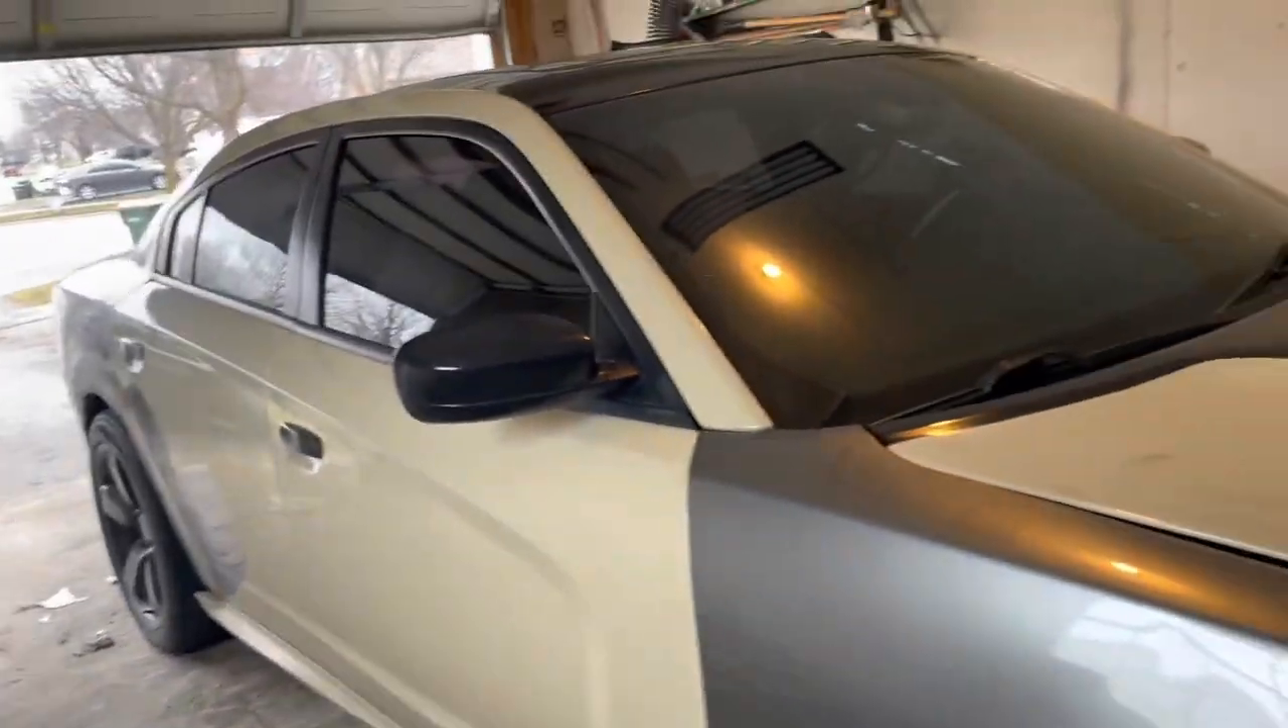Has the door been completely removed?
No.